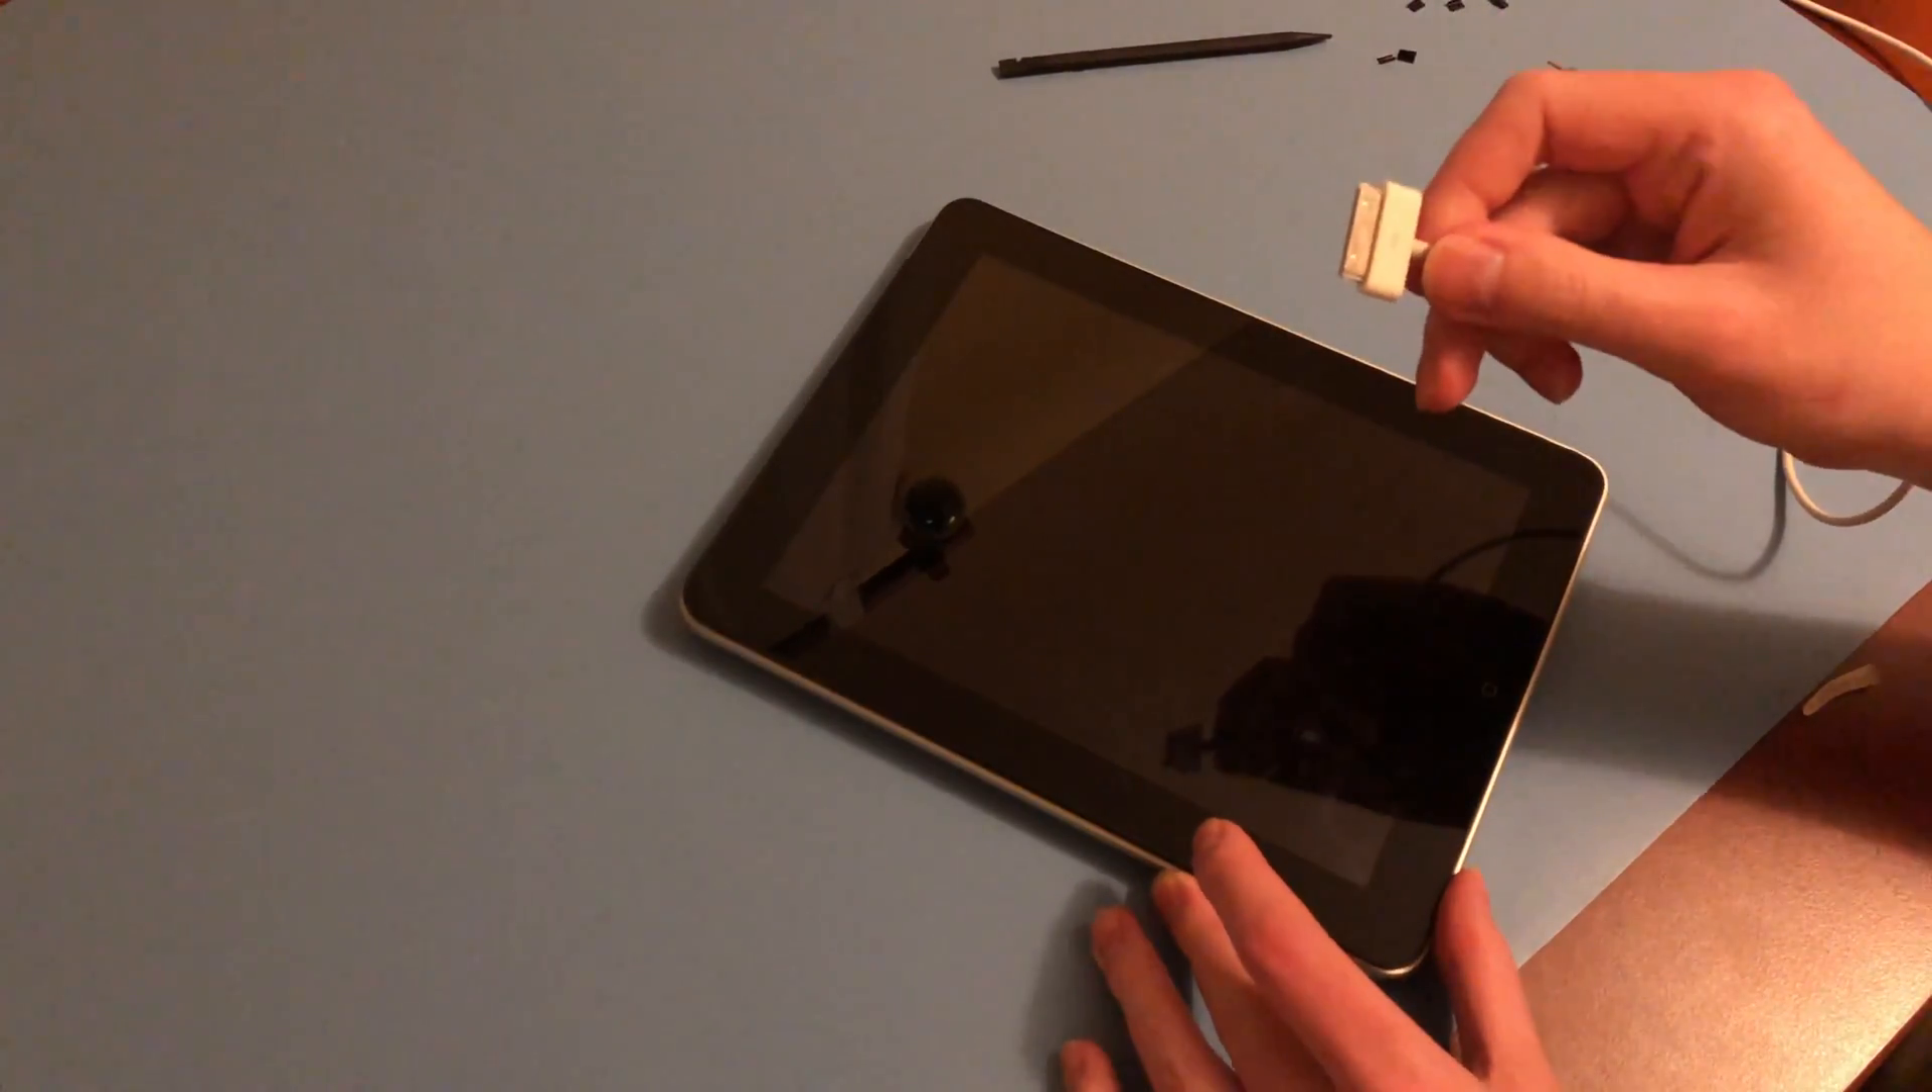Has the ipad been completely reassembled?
Yes.